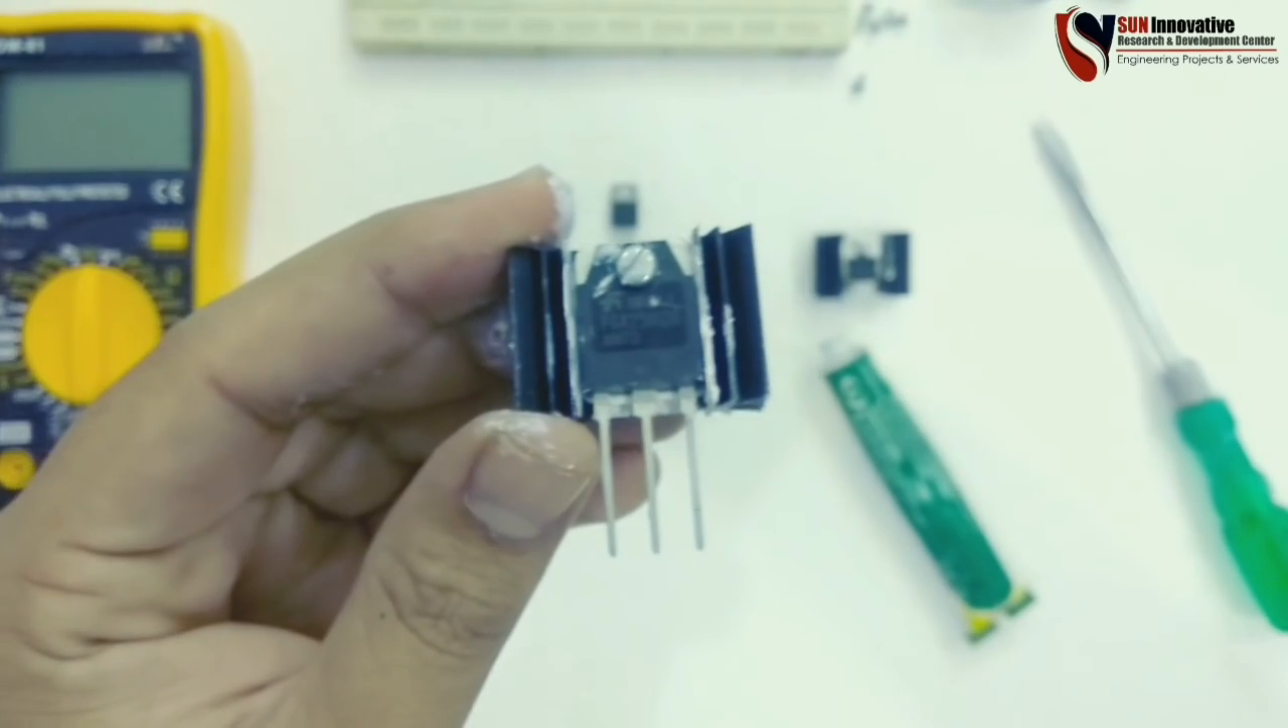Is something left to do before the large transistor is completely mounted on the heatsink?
No.